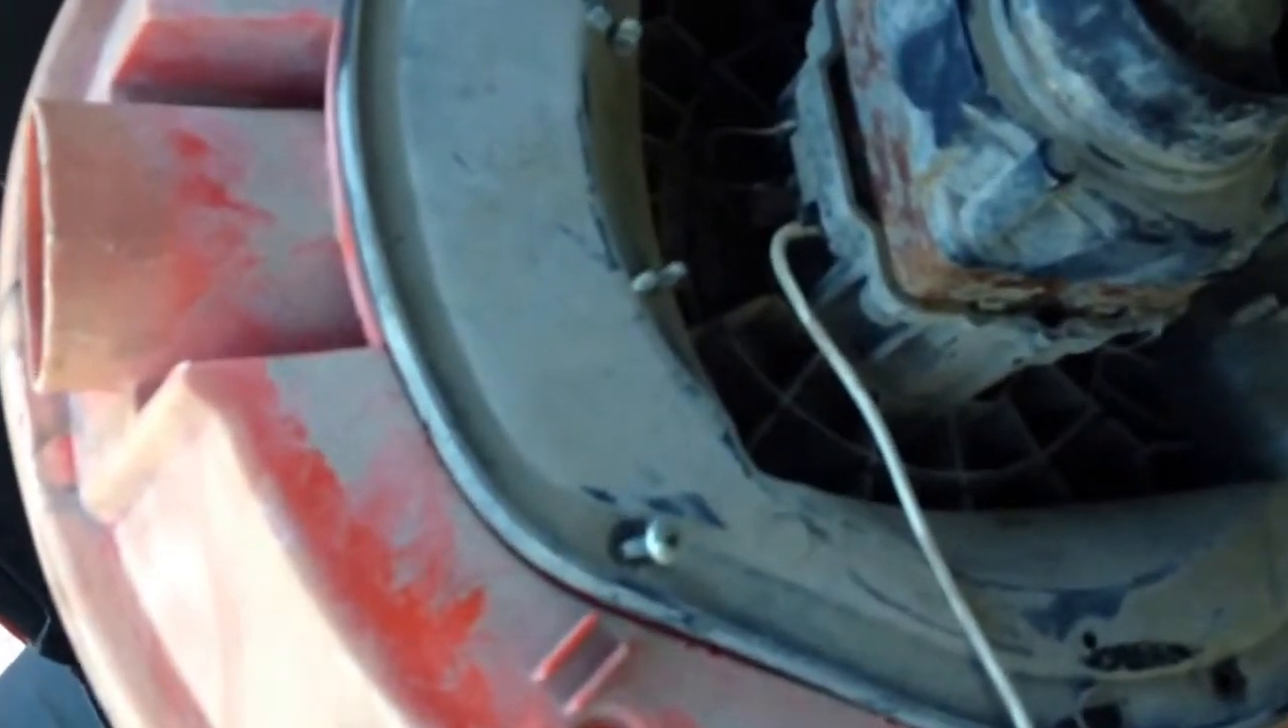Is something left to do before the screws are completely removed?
Yes.